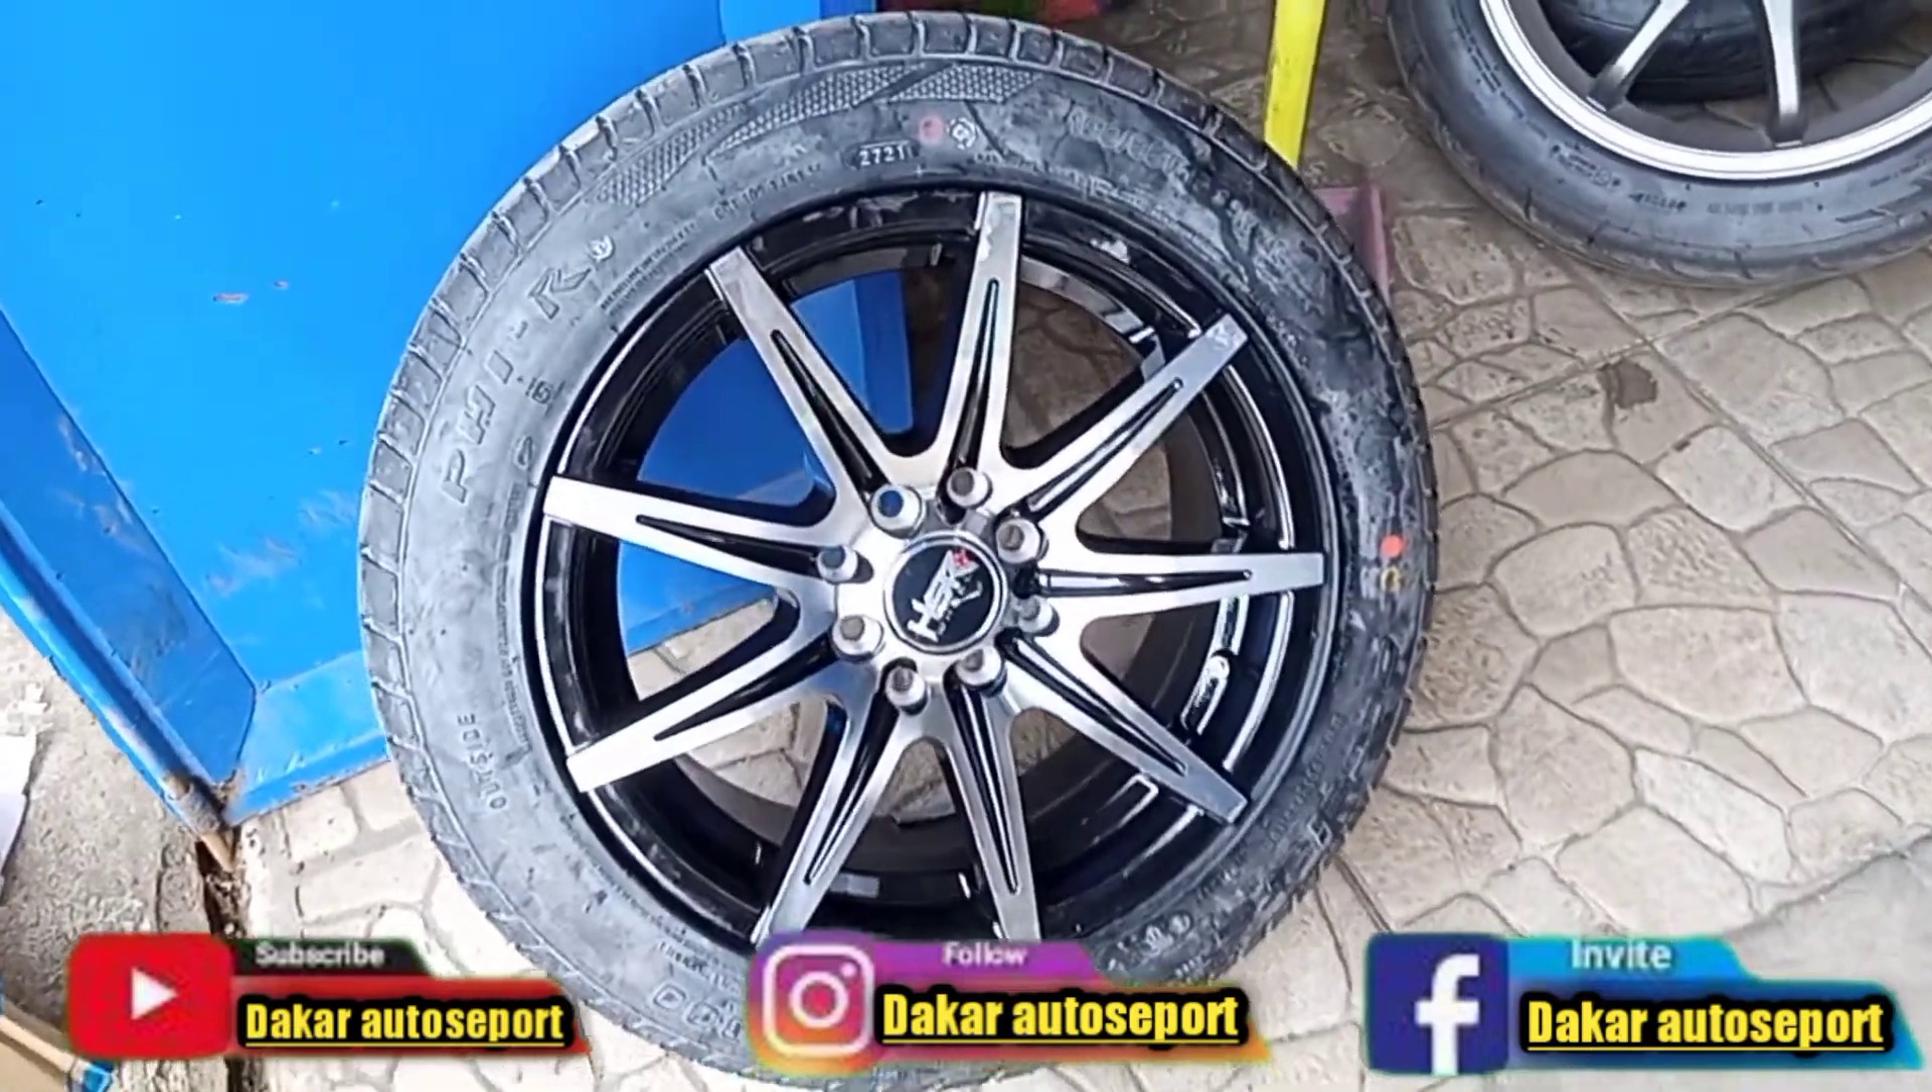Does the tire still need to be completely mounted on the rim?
No.